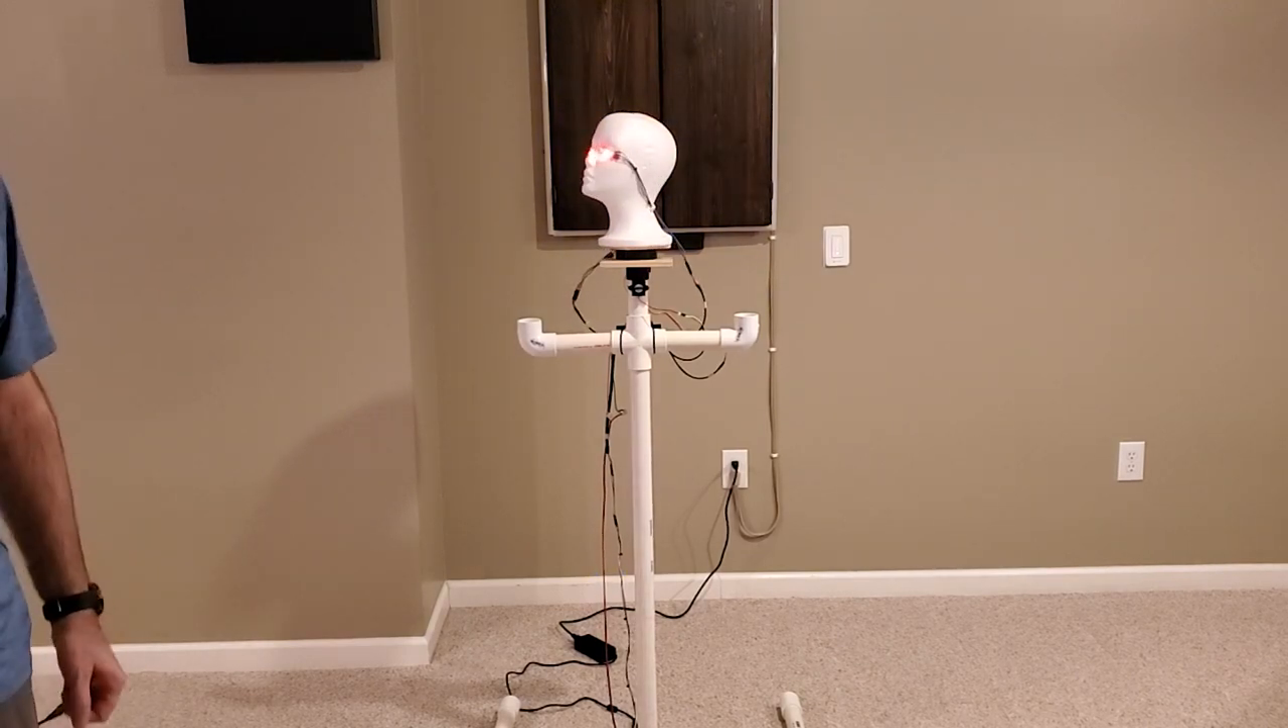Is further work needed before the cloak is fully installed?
Yes.